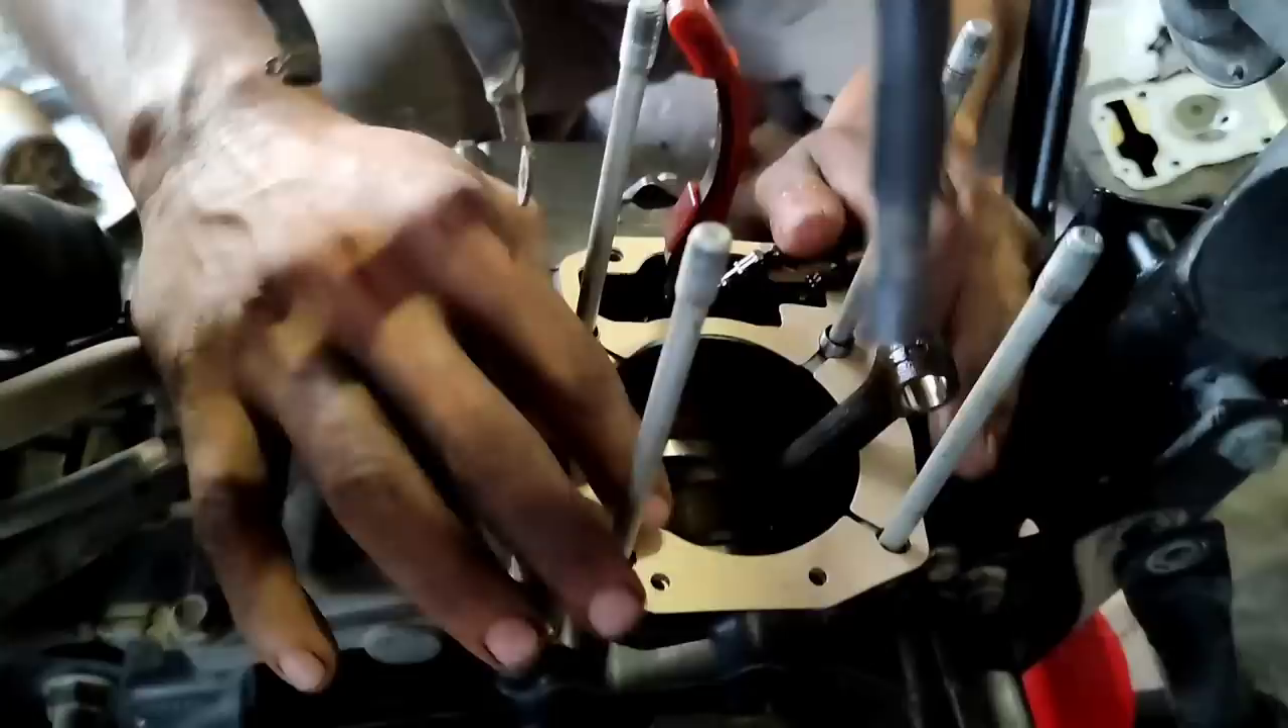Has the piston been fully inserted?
No.